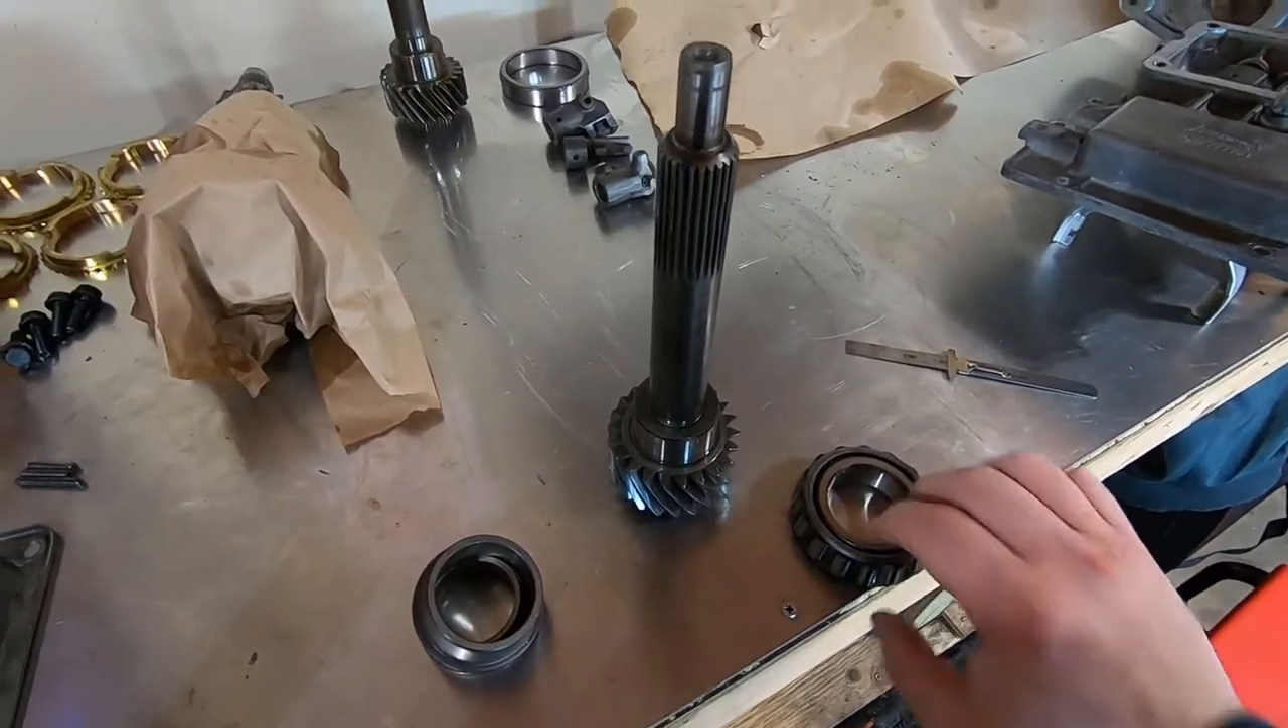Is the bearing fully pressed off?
Yes.